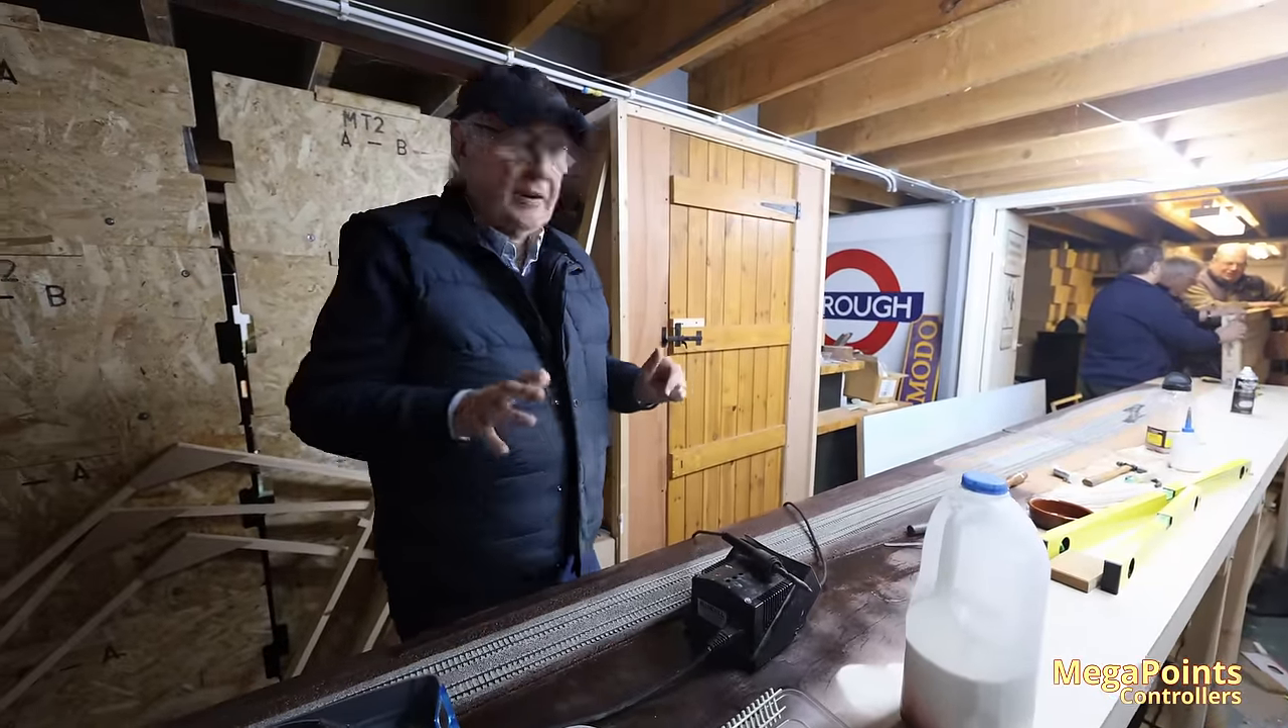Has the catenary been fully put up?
No.